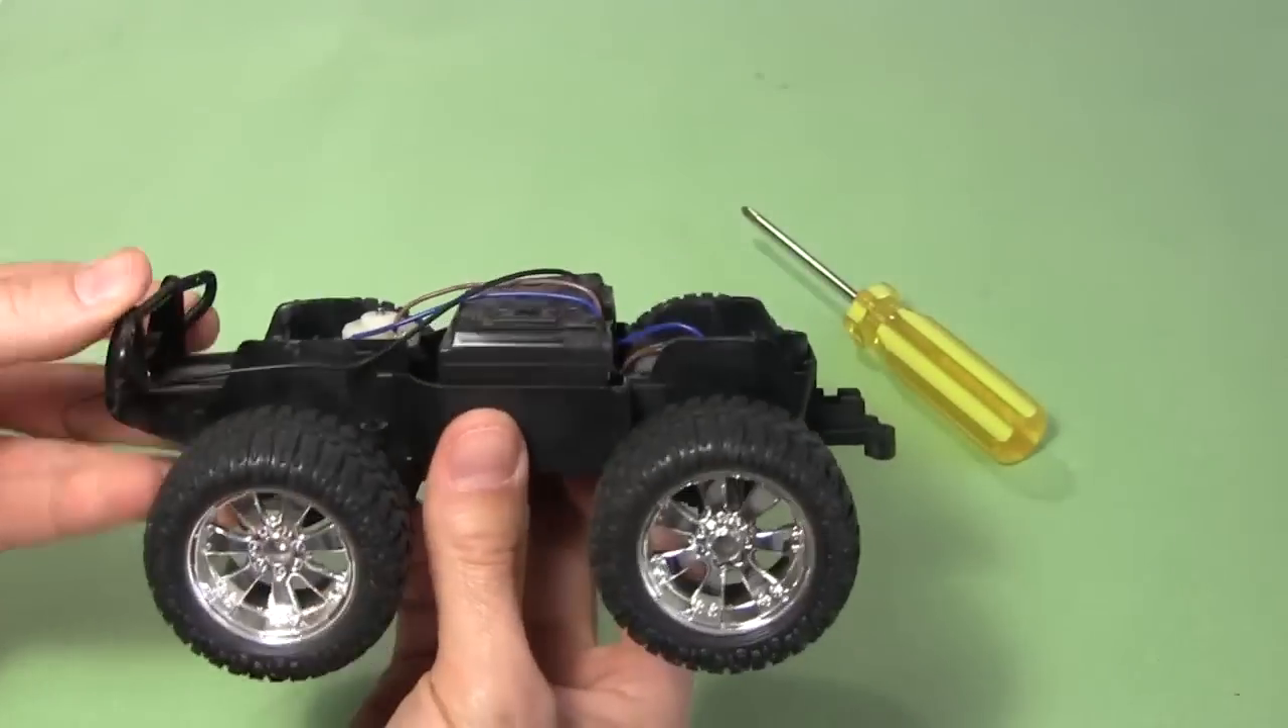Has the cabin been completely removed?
Yes.